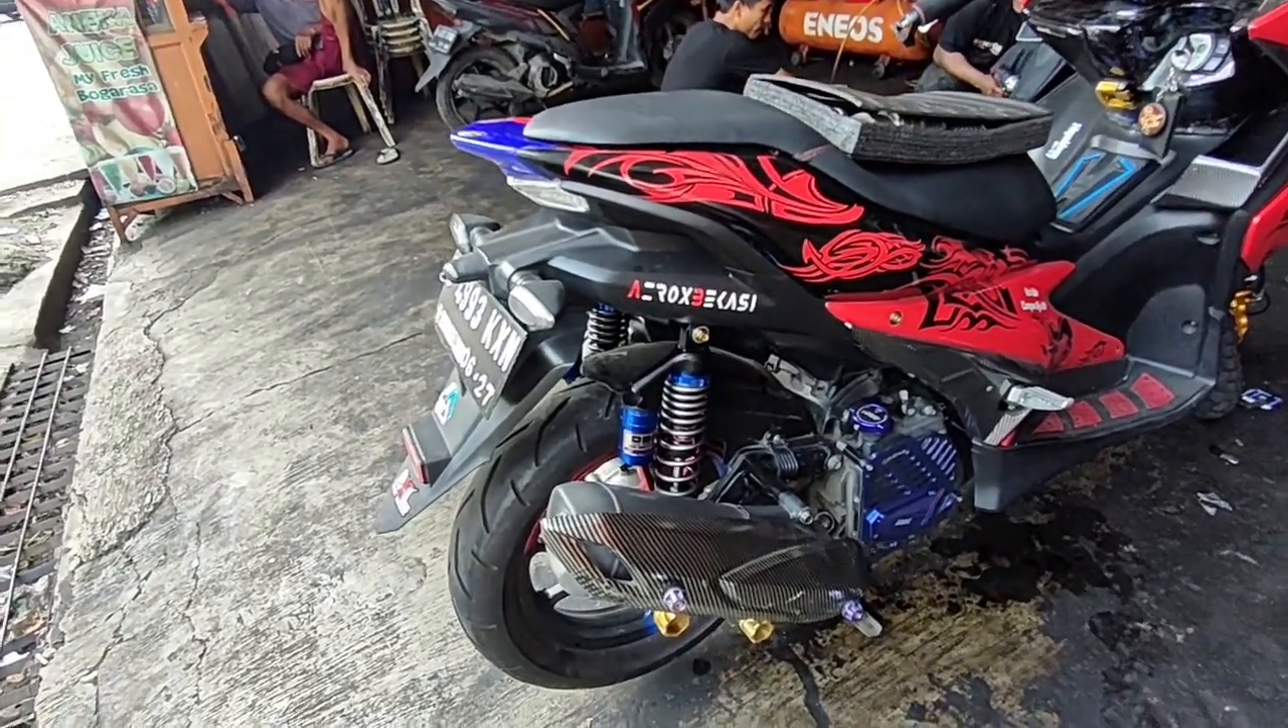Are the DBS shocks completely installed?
Yes.